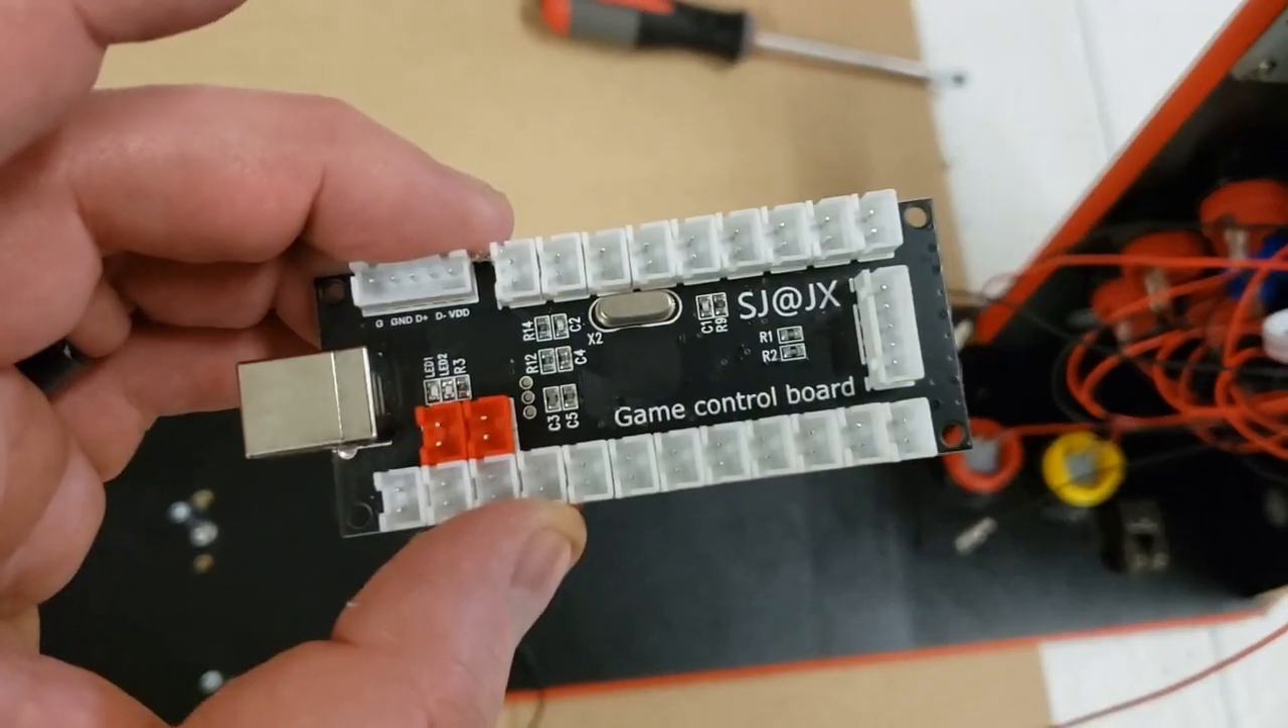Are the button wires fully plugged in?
No.